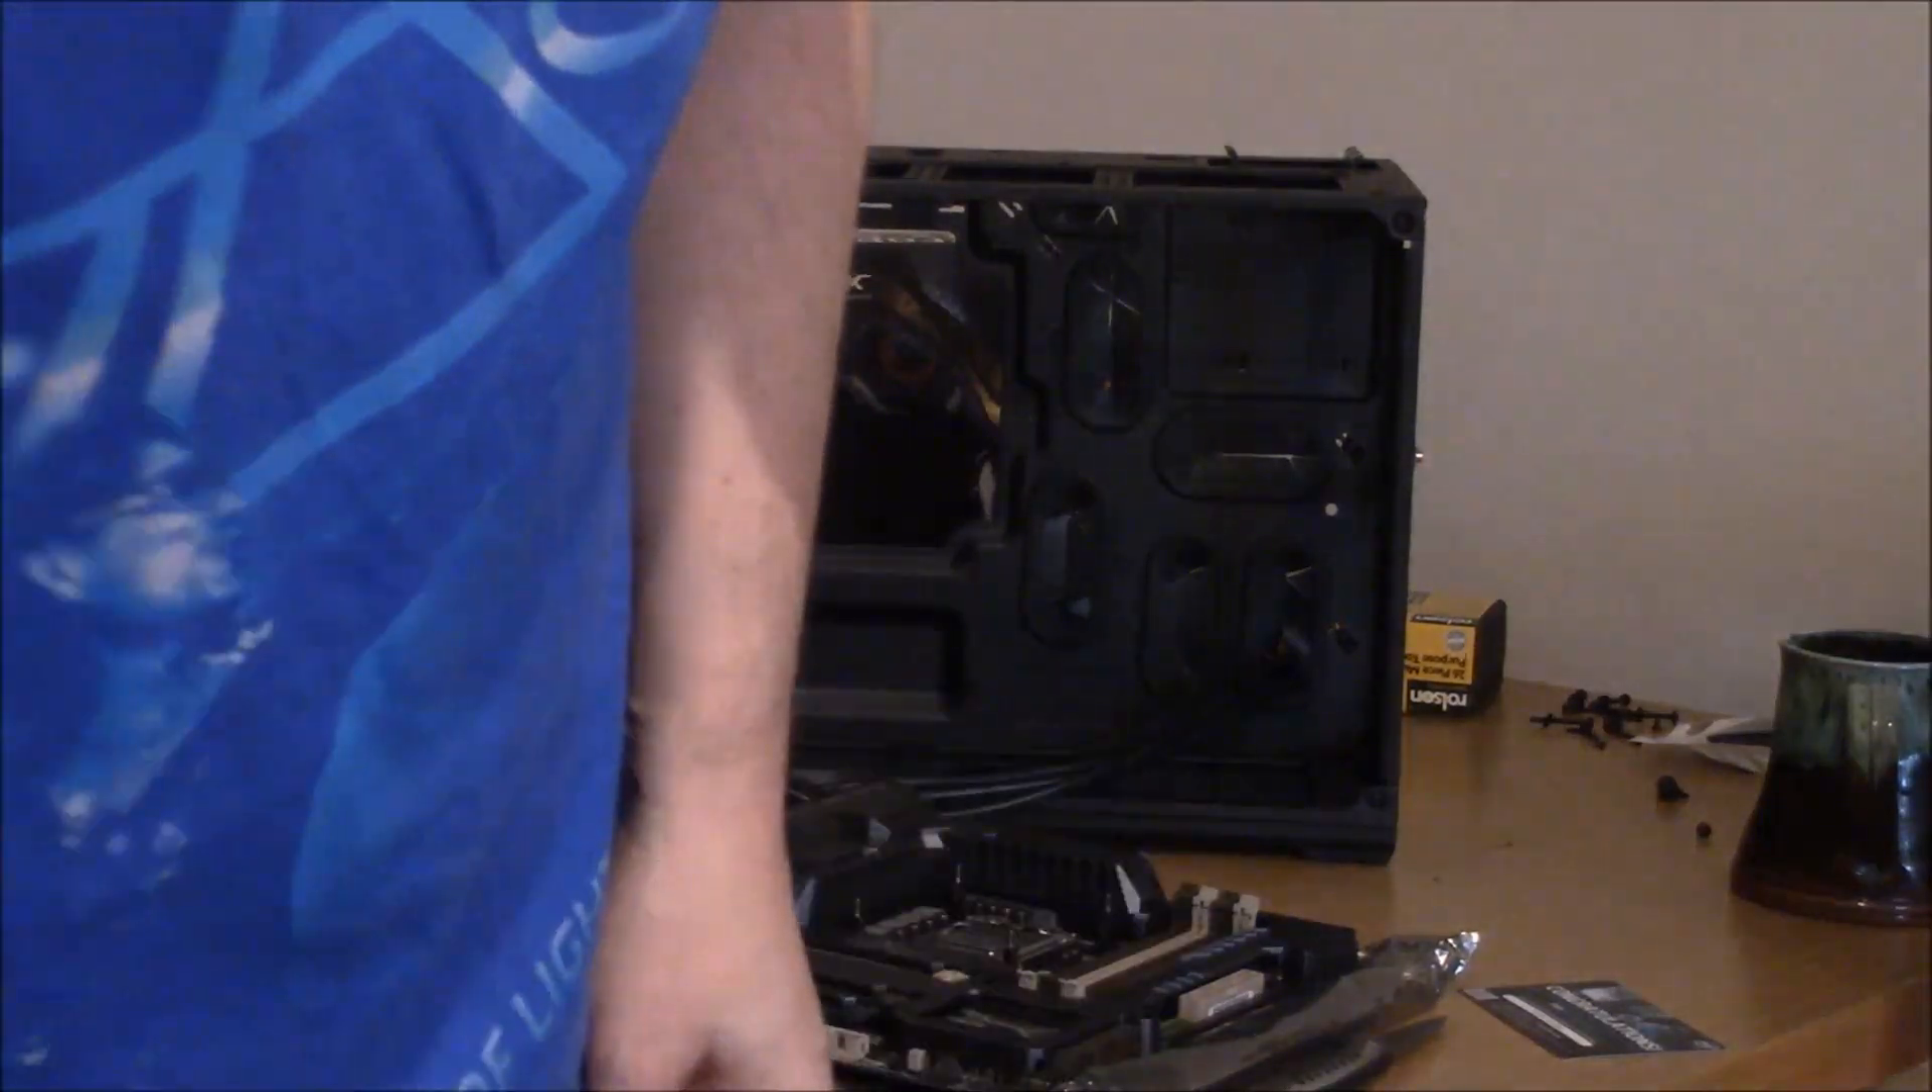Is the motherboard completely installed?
No.